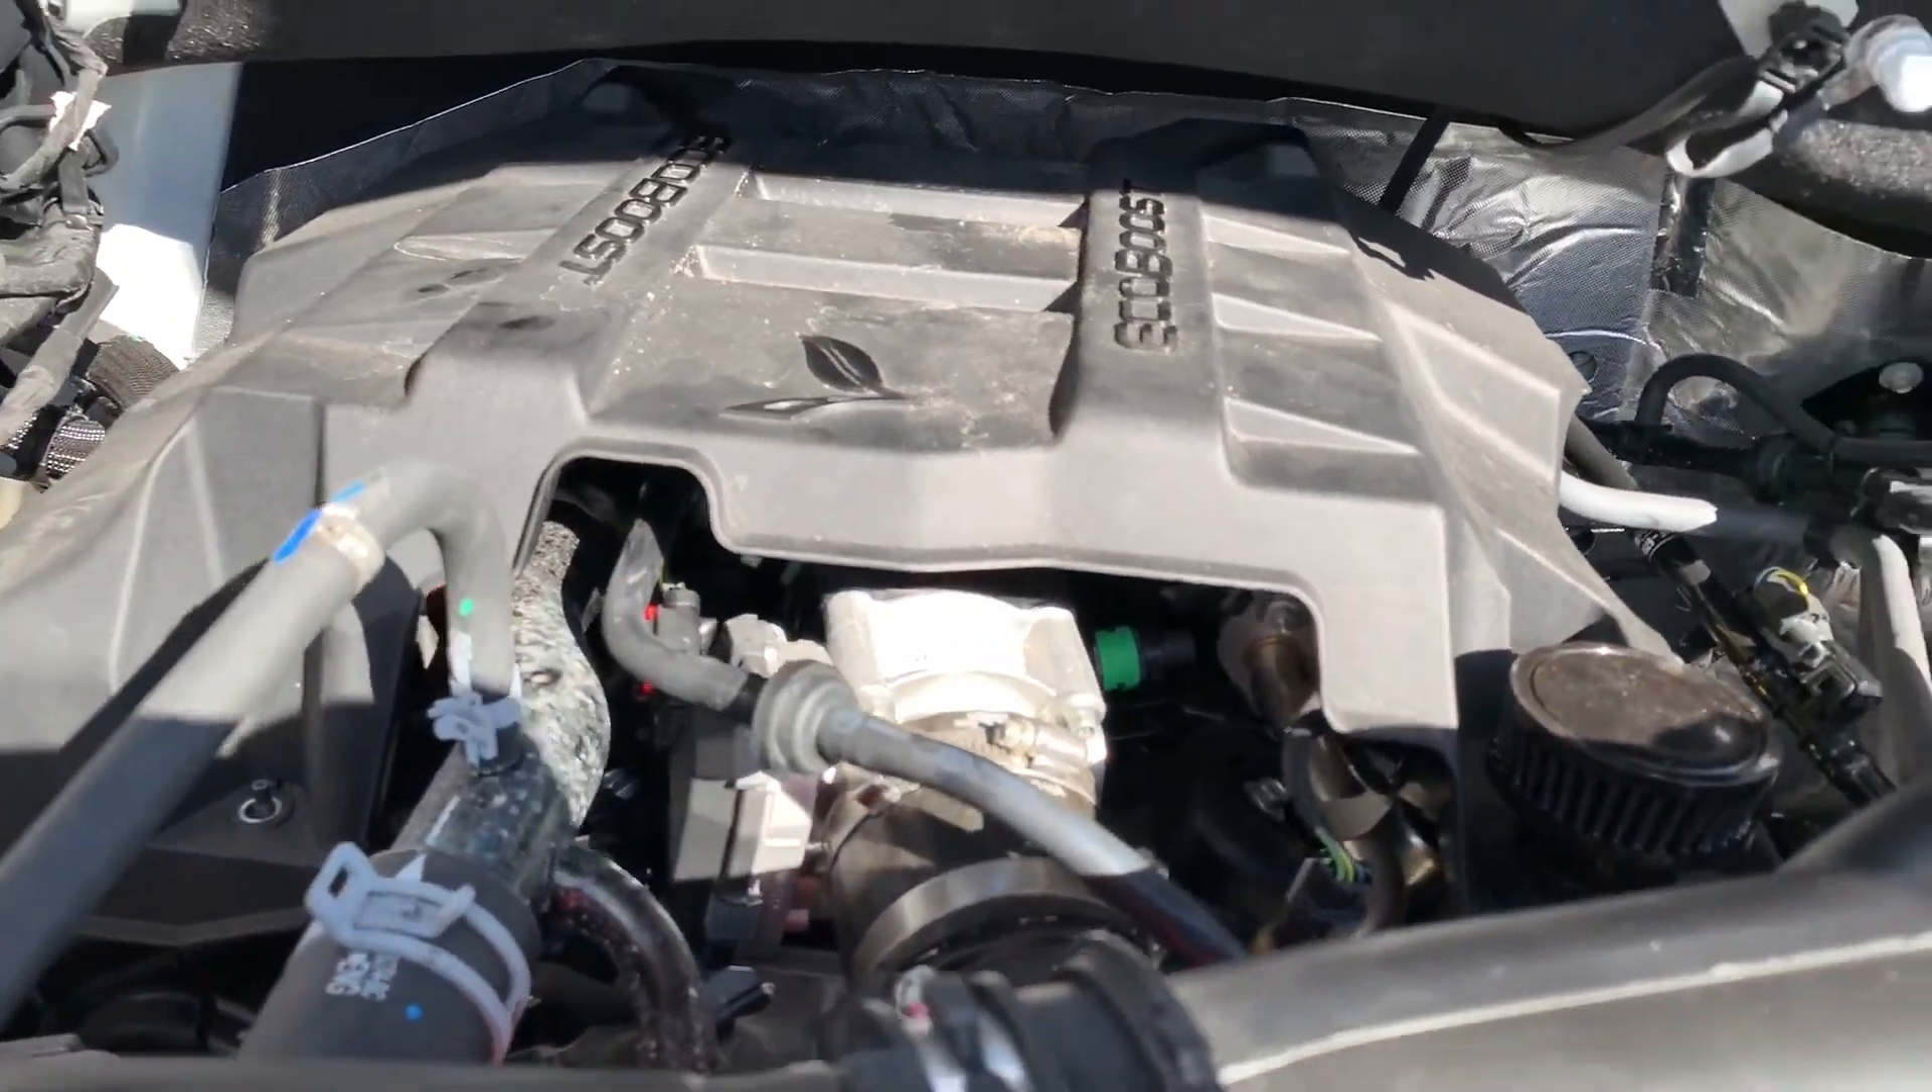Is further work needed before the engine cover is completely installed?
No.